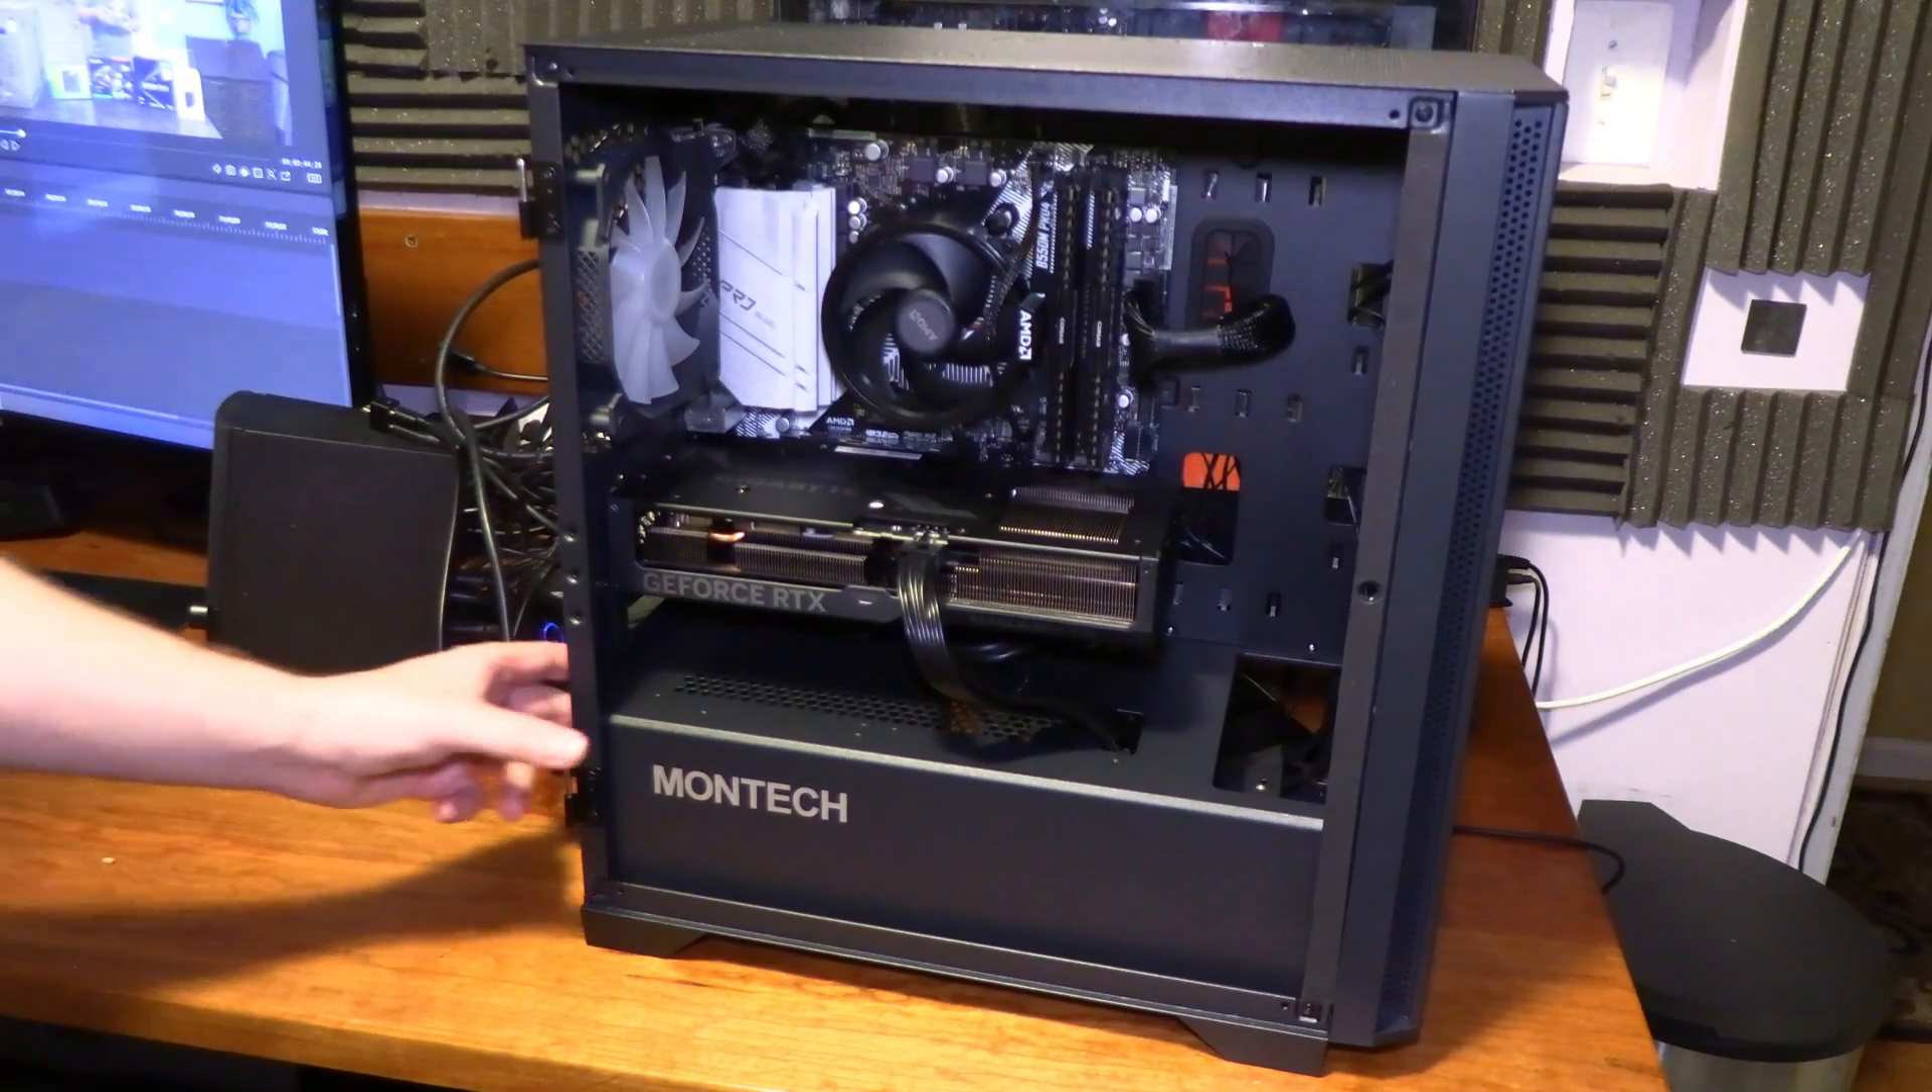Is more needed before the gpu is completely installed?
No.